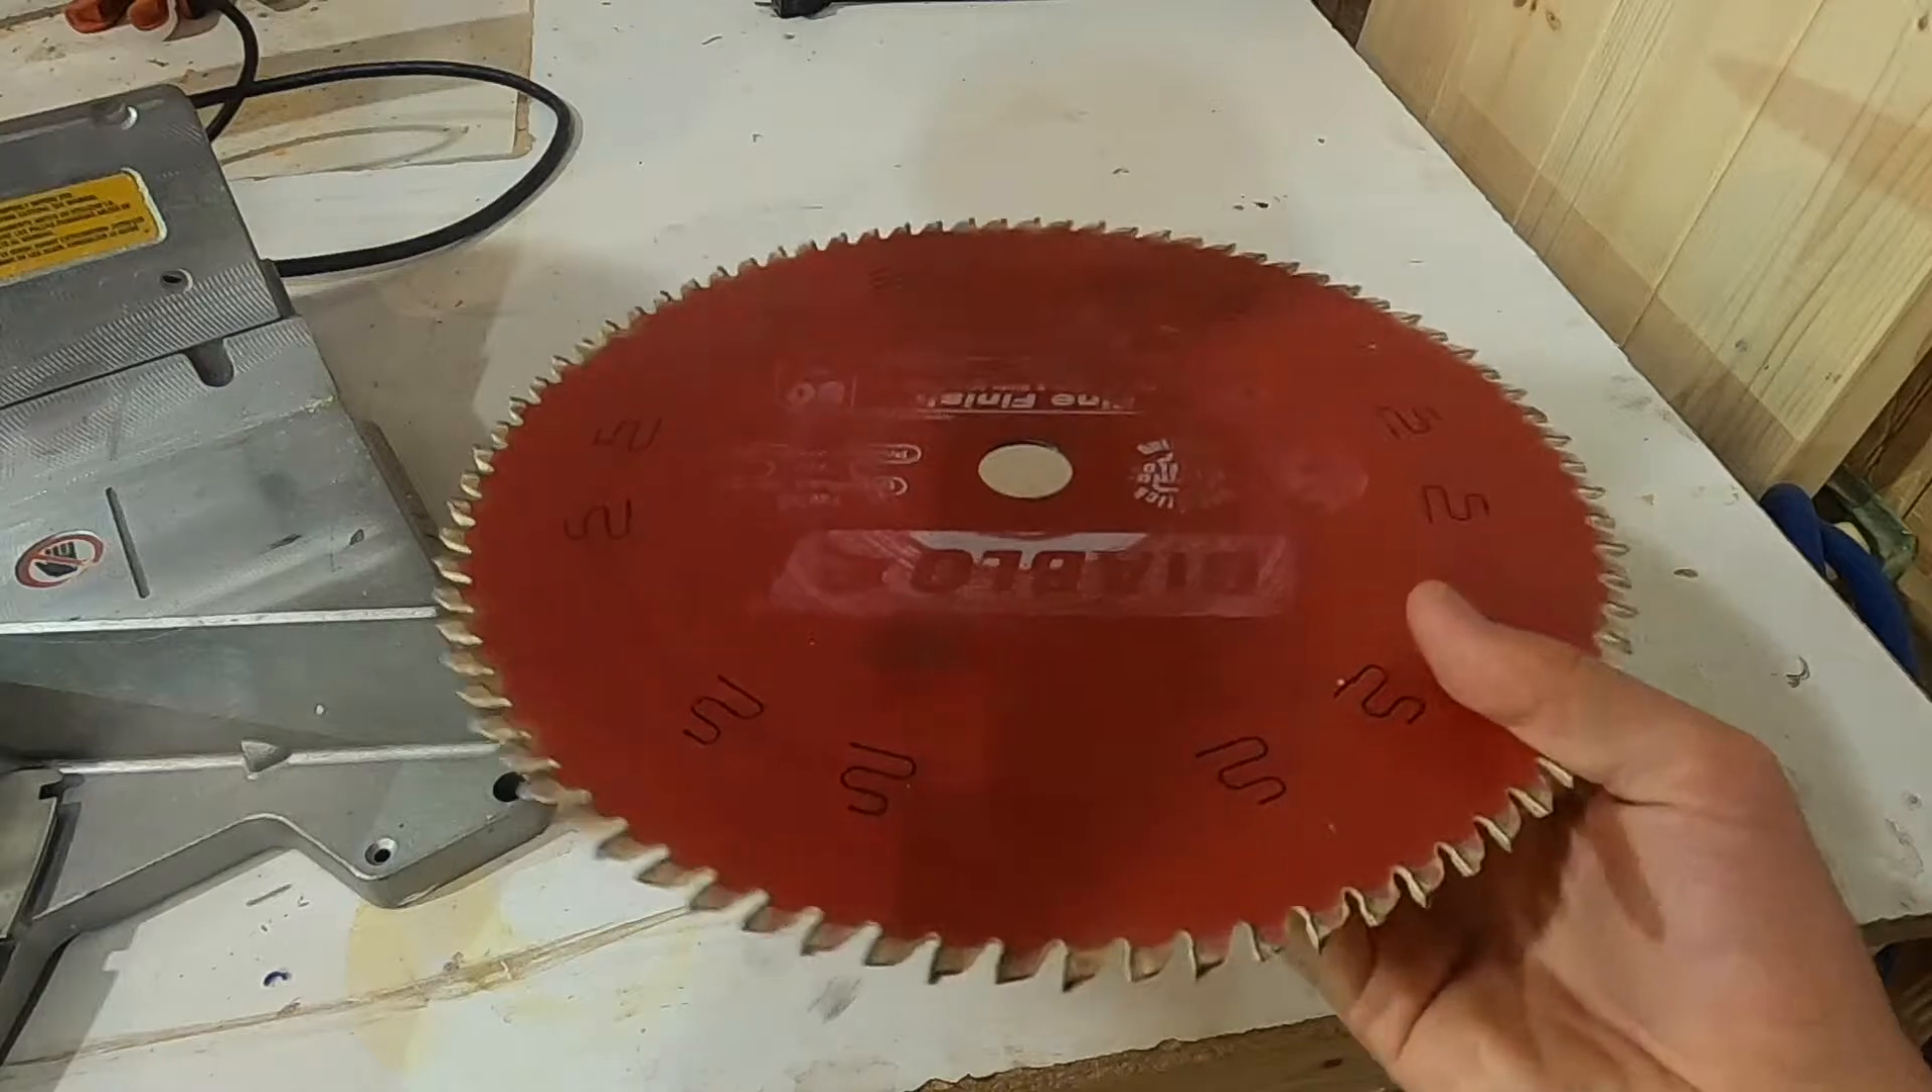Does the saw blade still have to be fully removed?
No.